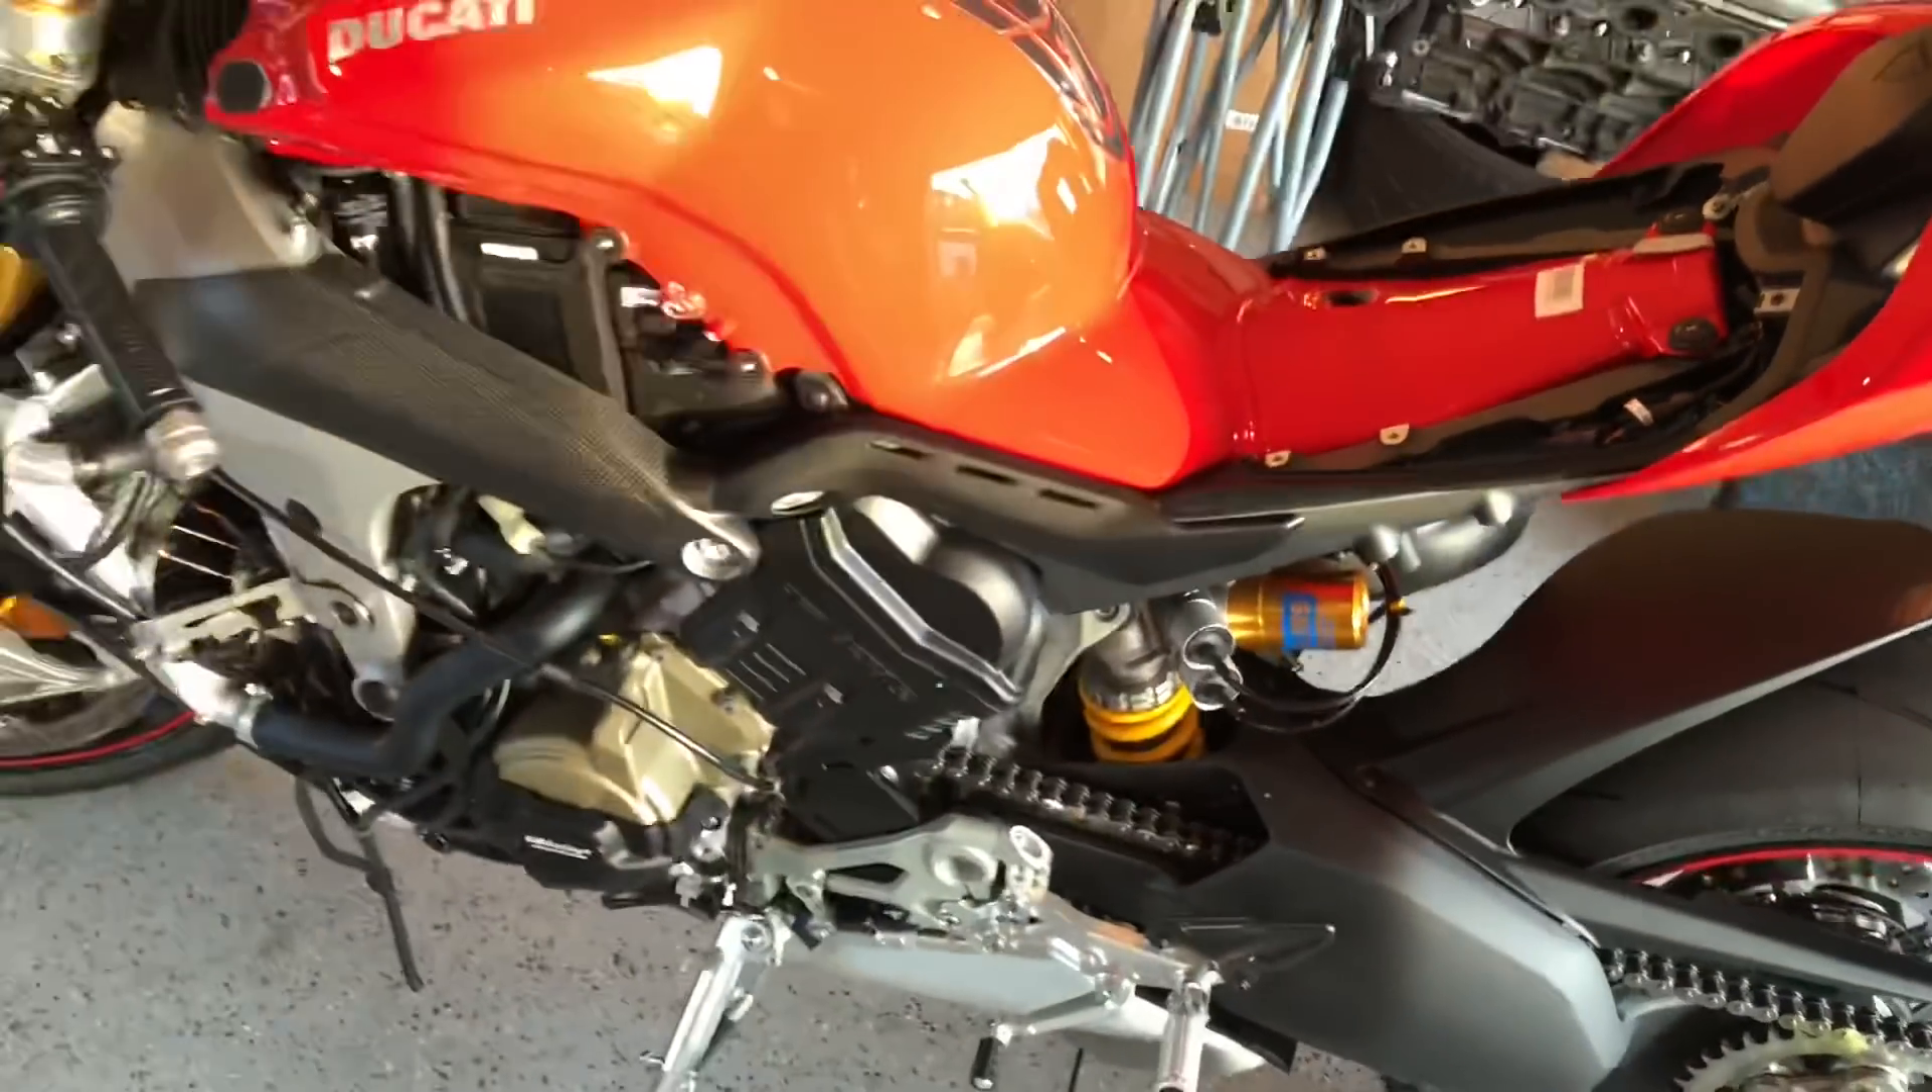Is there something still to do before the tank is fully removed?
Yes.